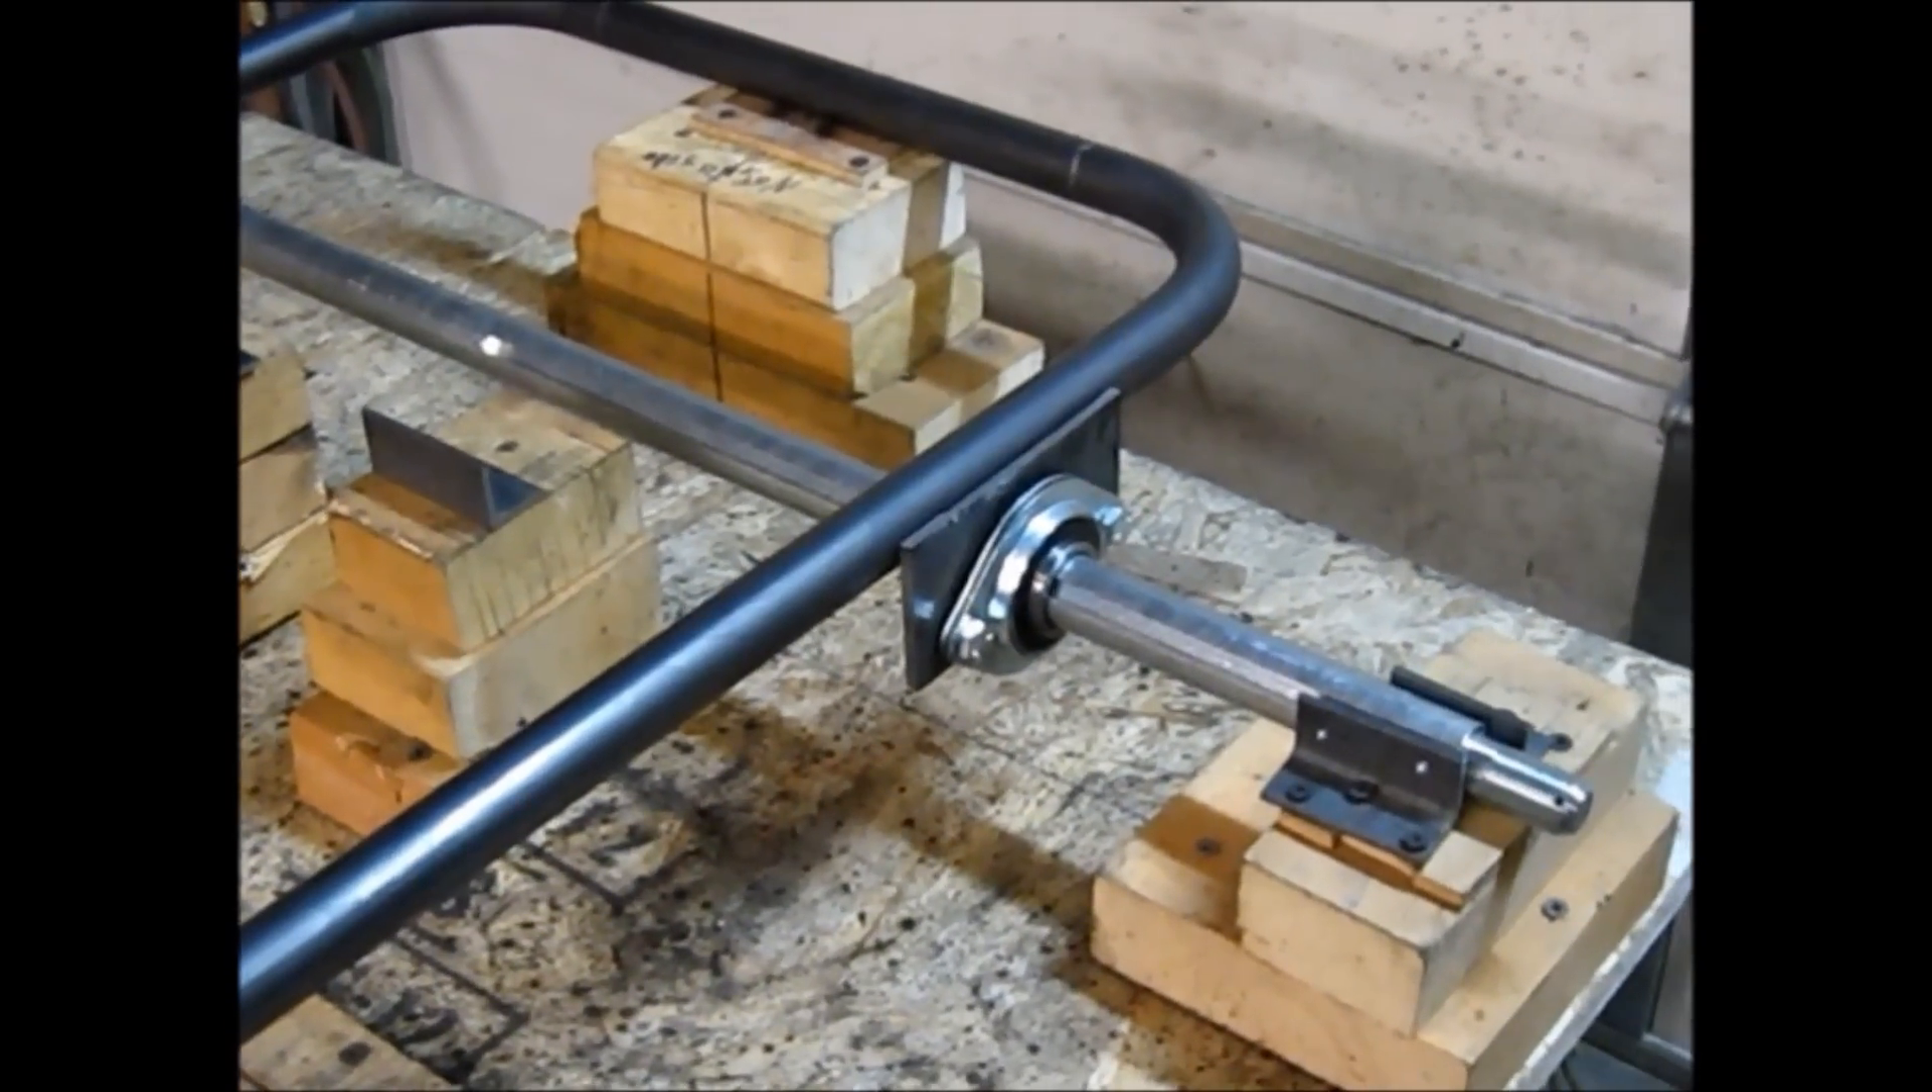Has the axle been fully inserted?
Yes.